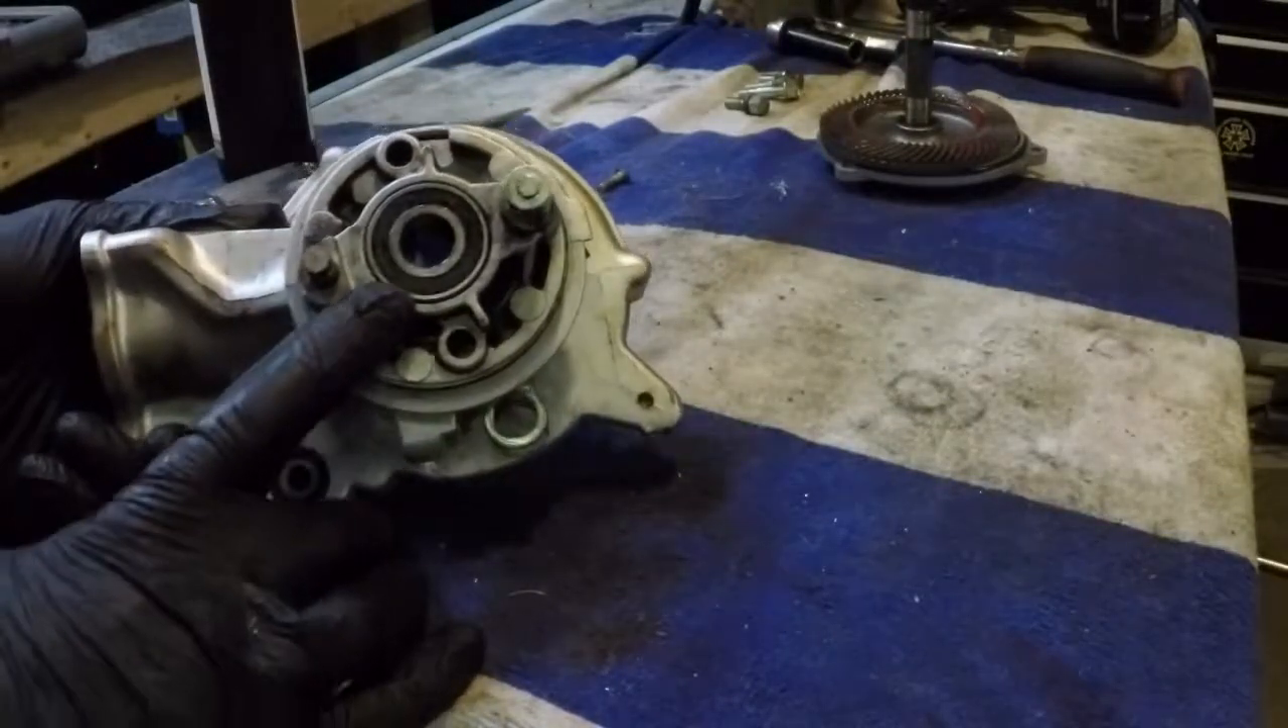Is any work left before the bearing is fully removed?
Yes.